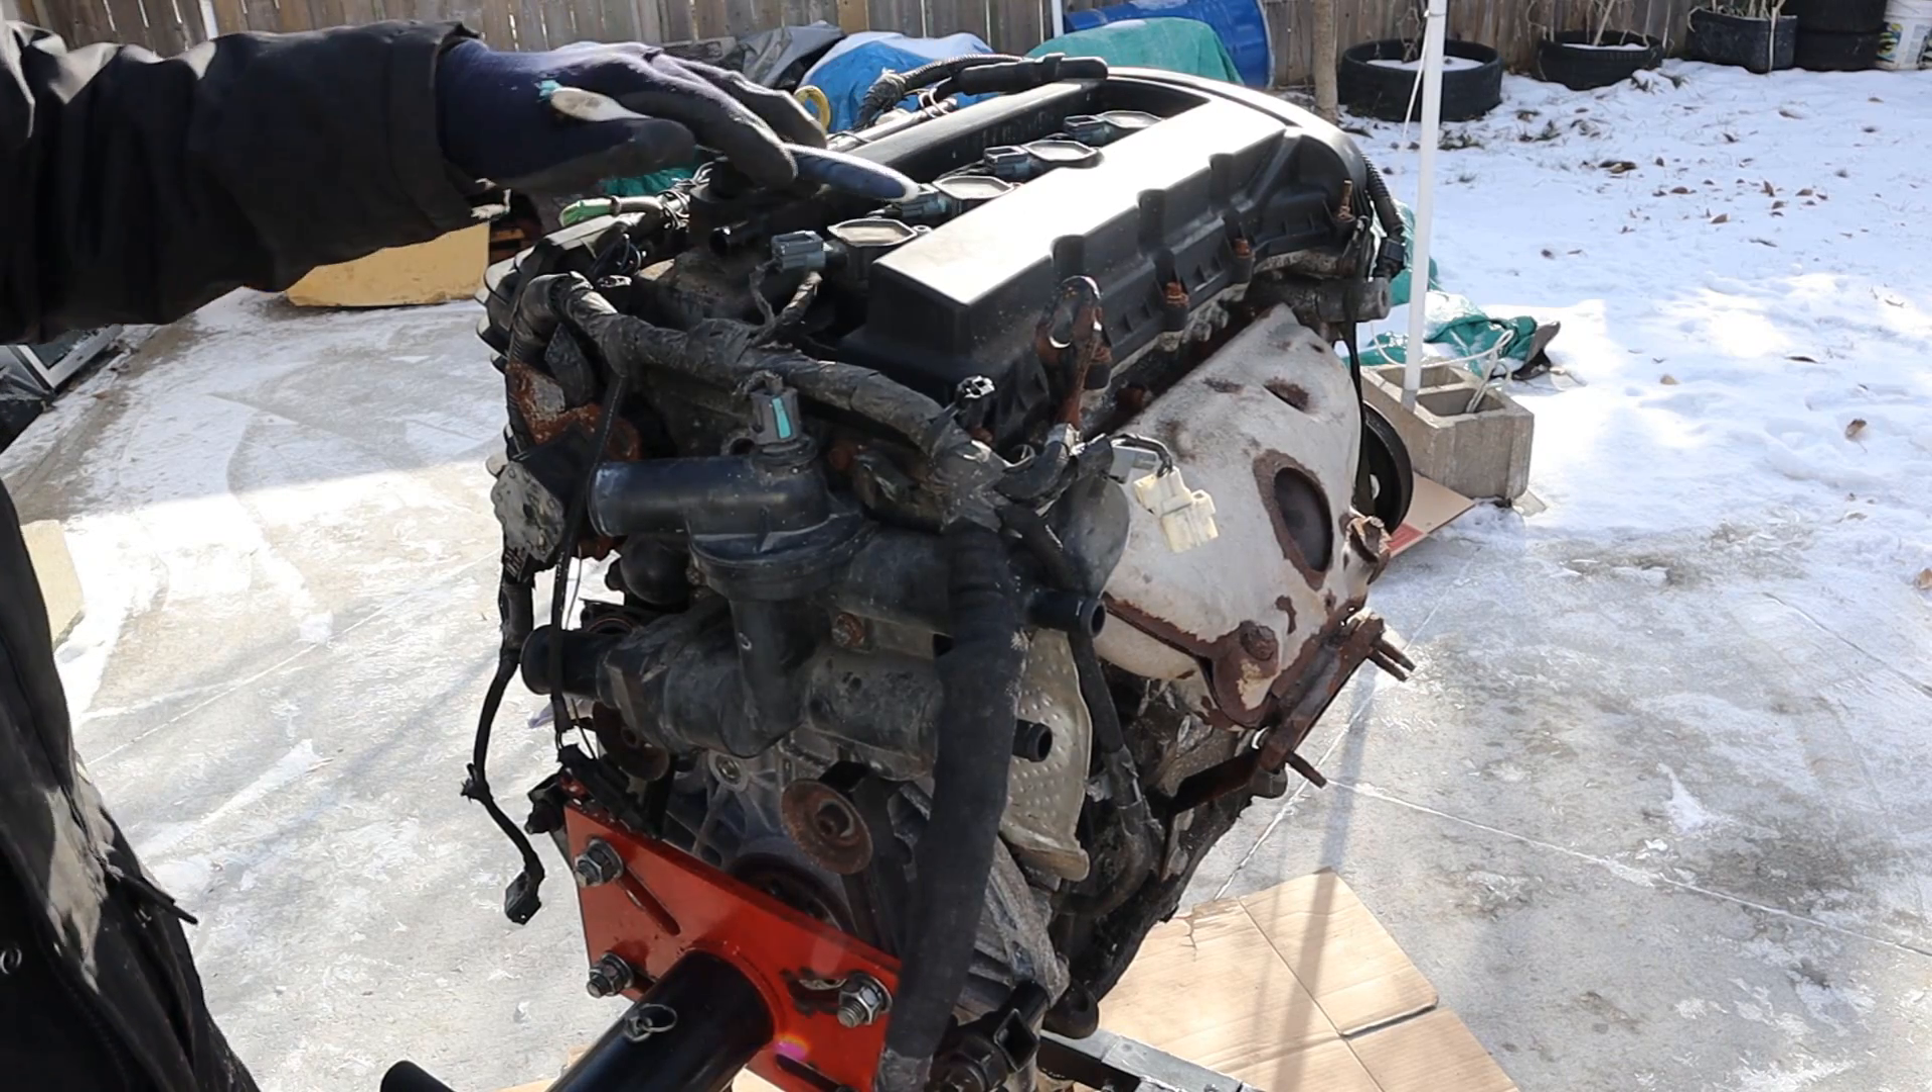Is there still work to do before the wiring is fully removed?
Yes.